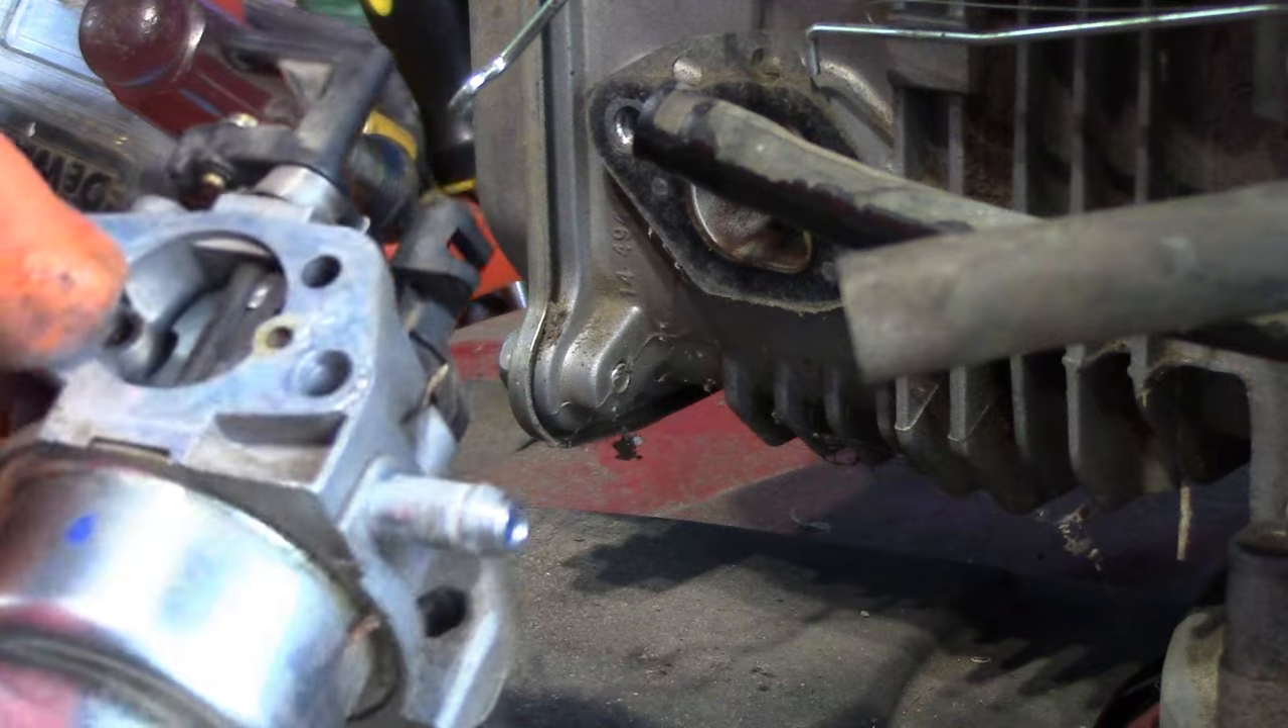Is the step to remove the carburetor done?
Yes.